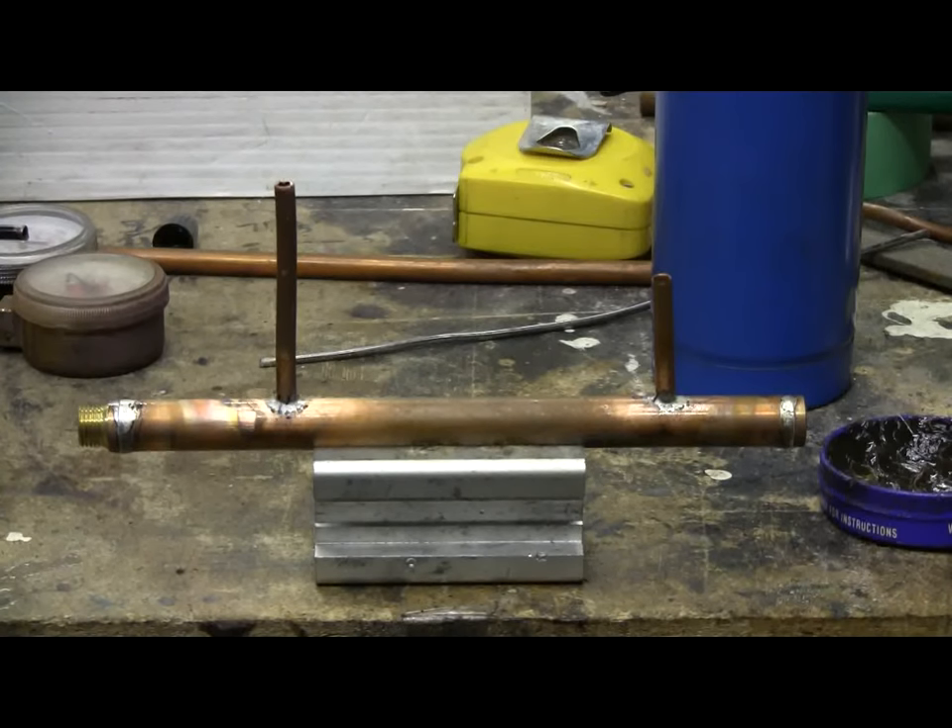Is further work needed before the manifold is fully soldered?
No.